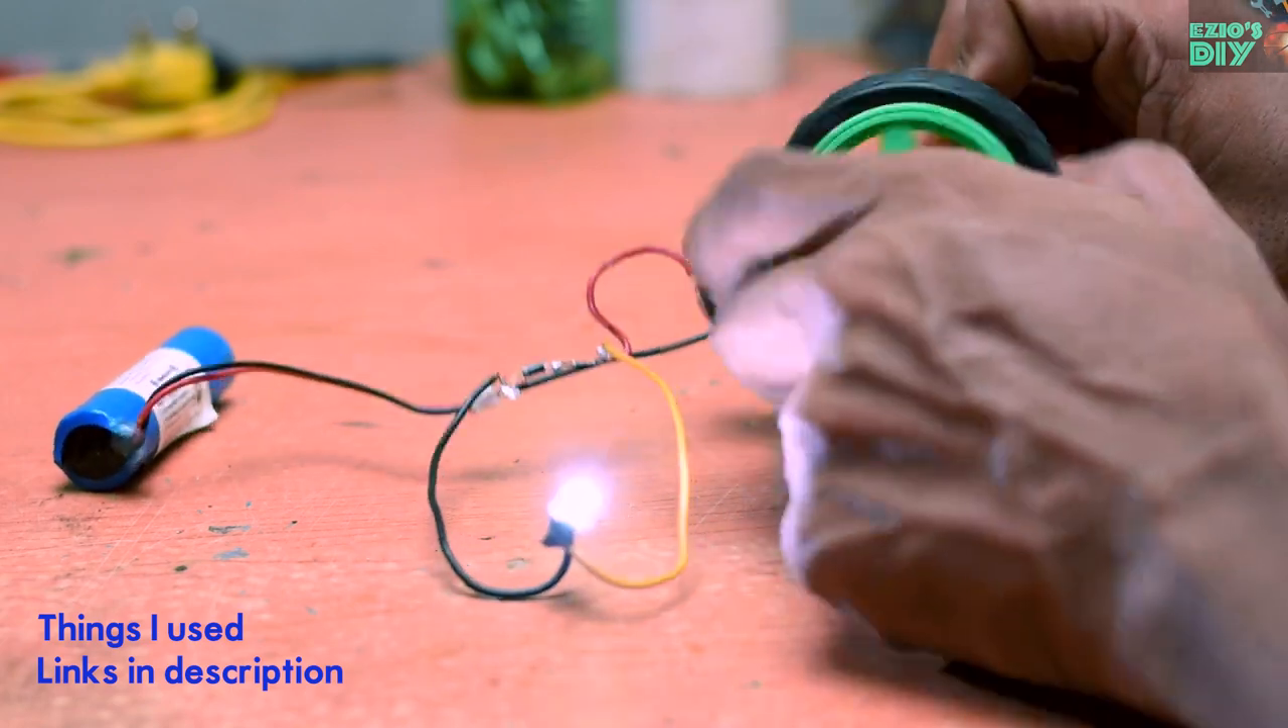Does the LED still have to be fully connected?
No.